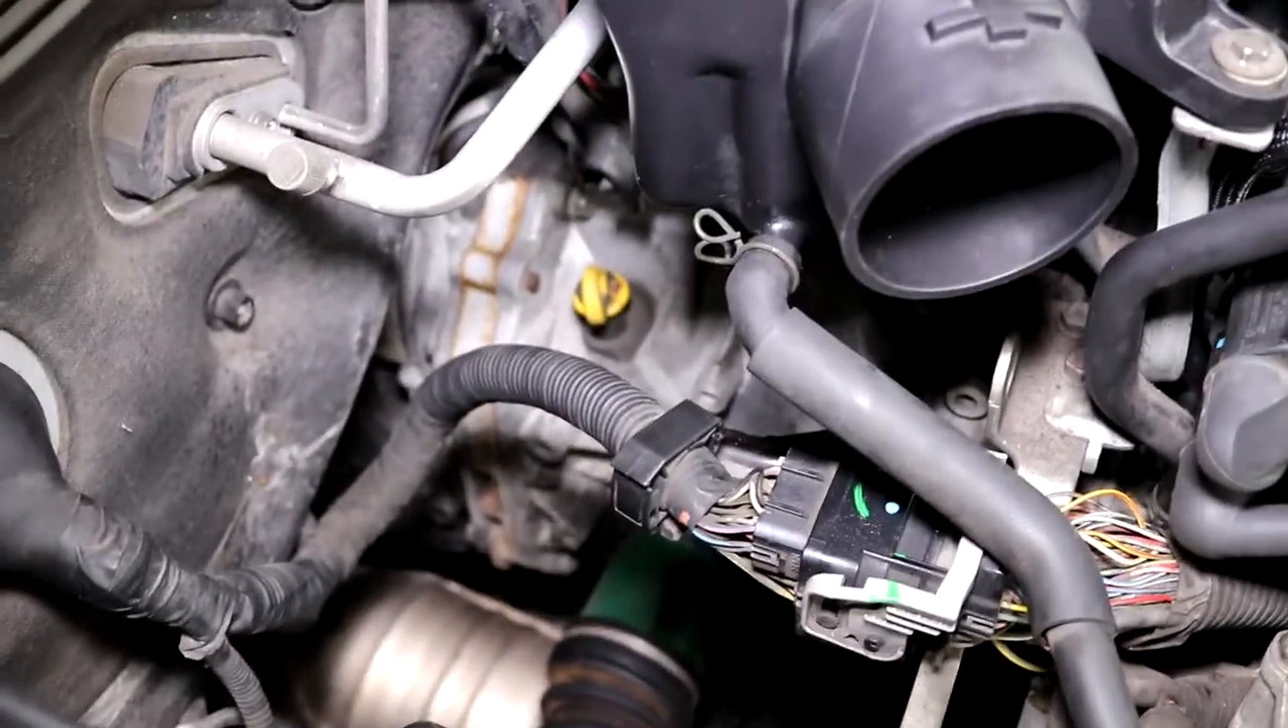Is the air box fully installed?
No.